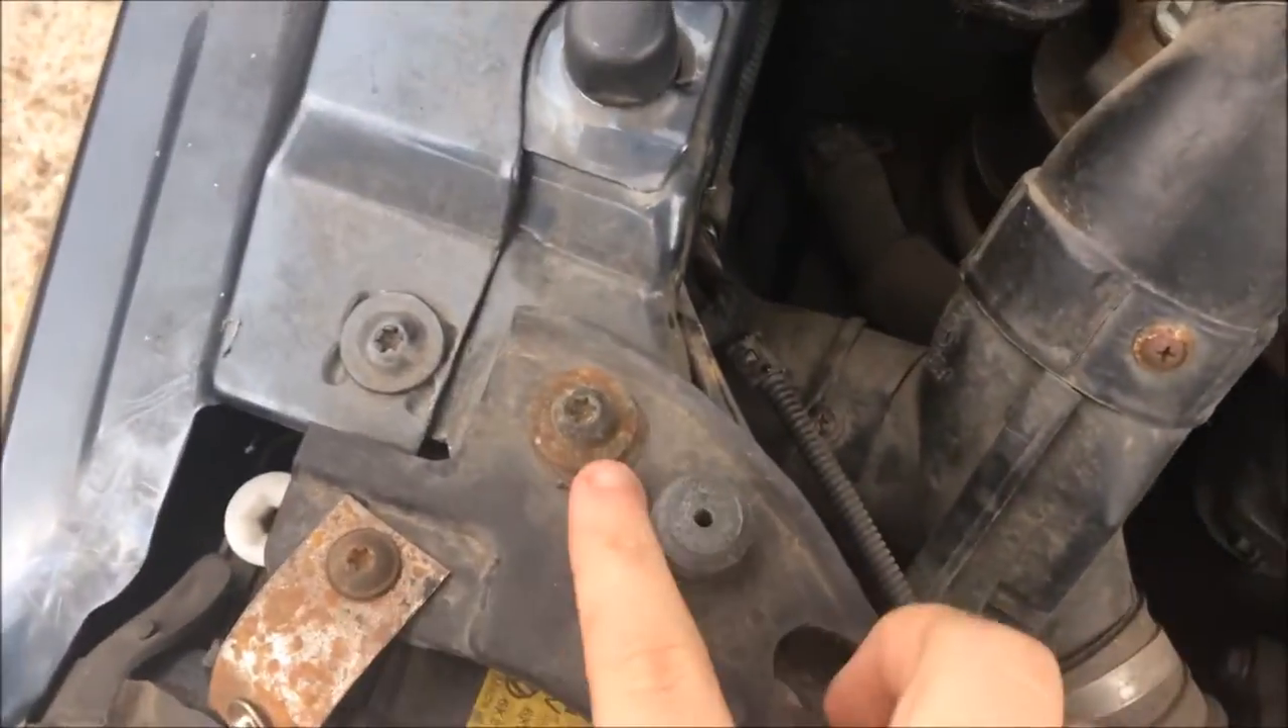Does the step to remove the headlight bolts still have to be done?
Yes.